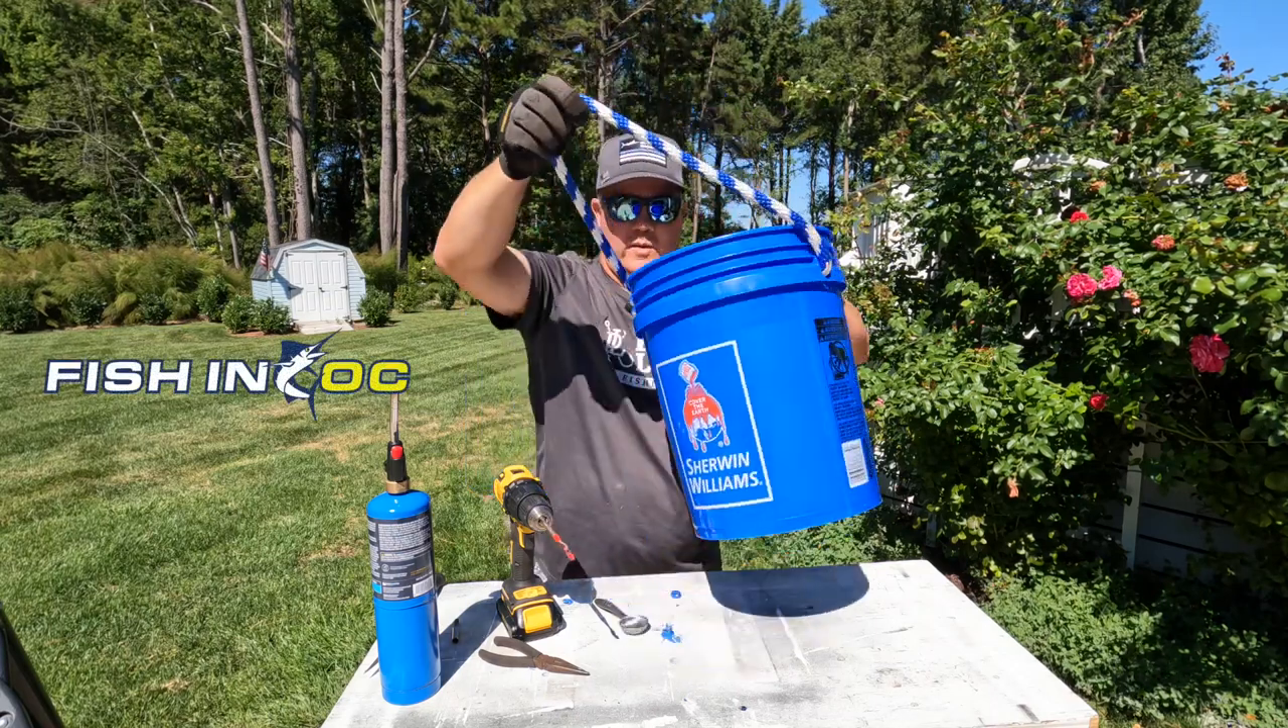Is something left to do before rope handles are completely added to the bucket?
No.